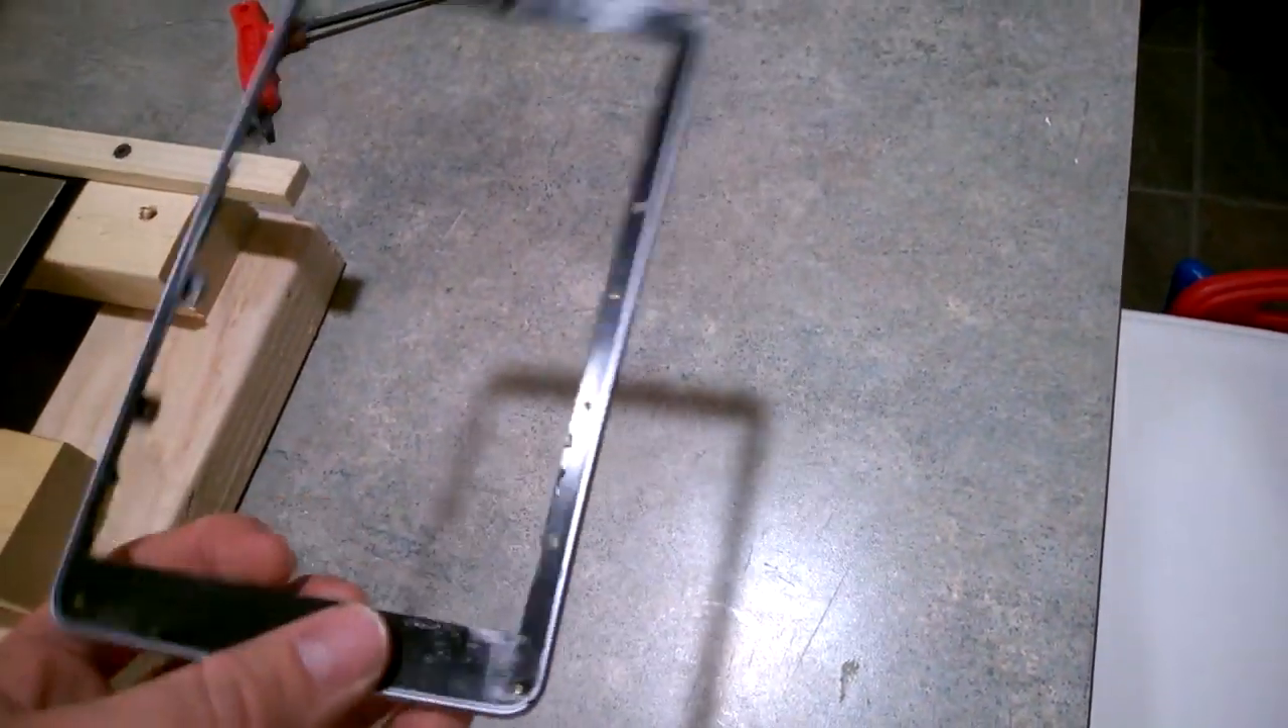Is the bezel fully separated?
Yes.